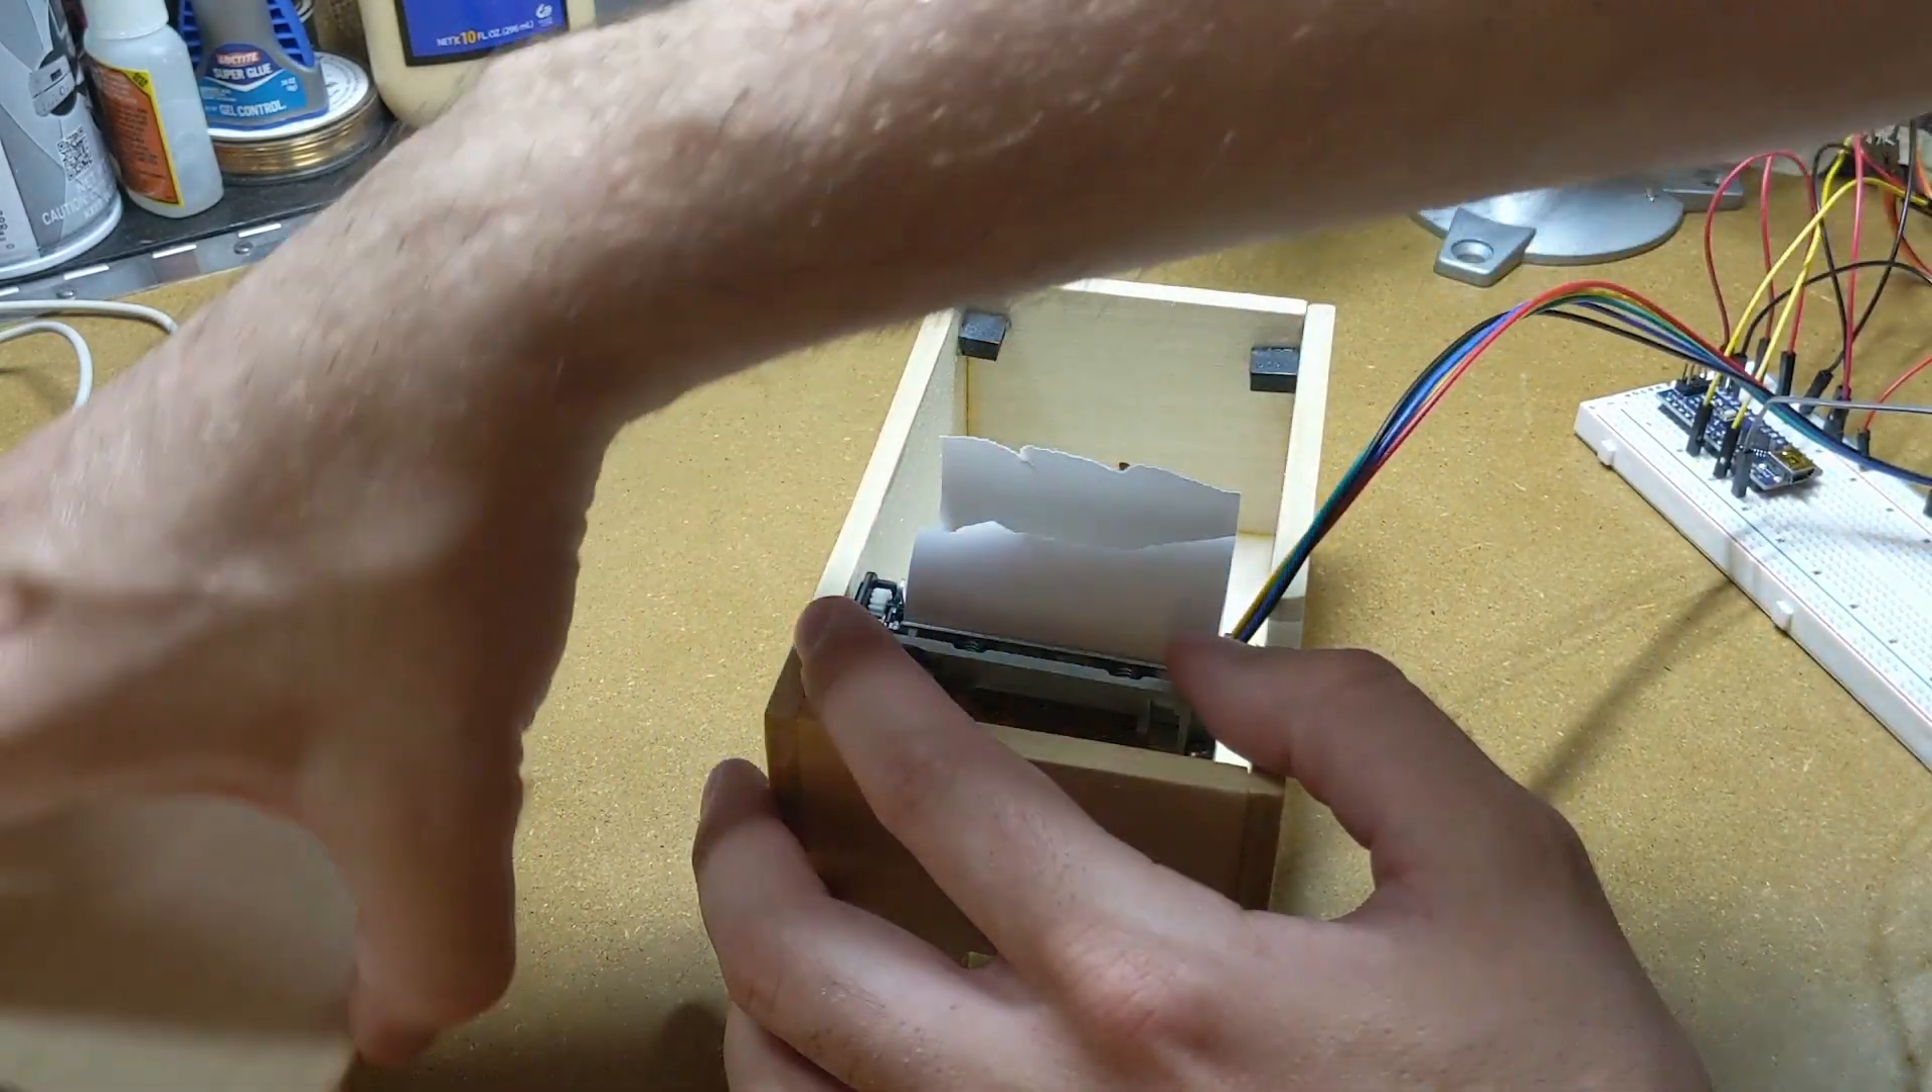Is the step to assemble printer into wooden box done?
No.